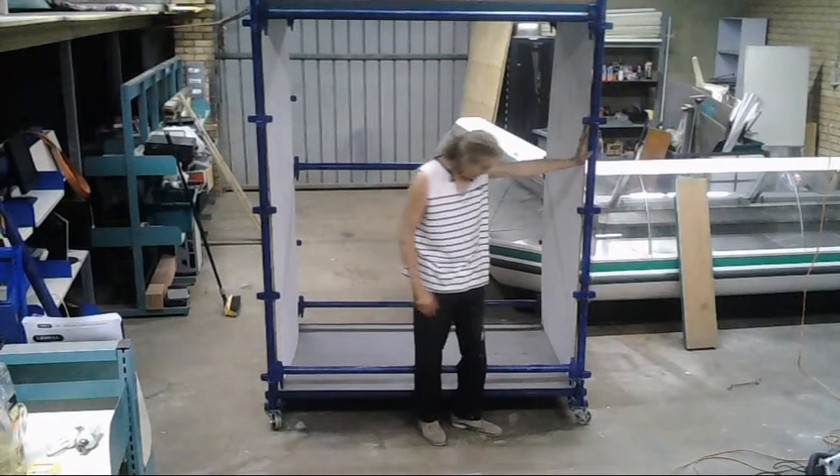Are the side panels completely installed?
Yes.